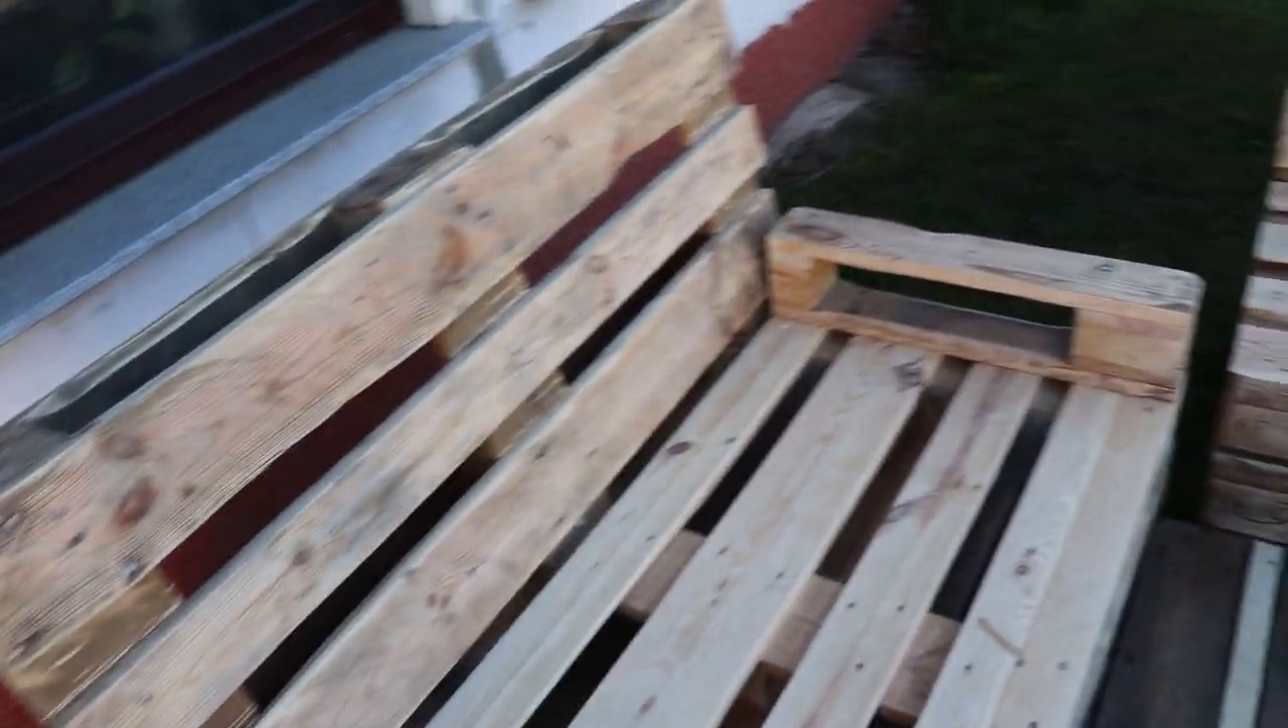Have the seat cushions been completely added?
No.